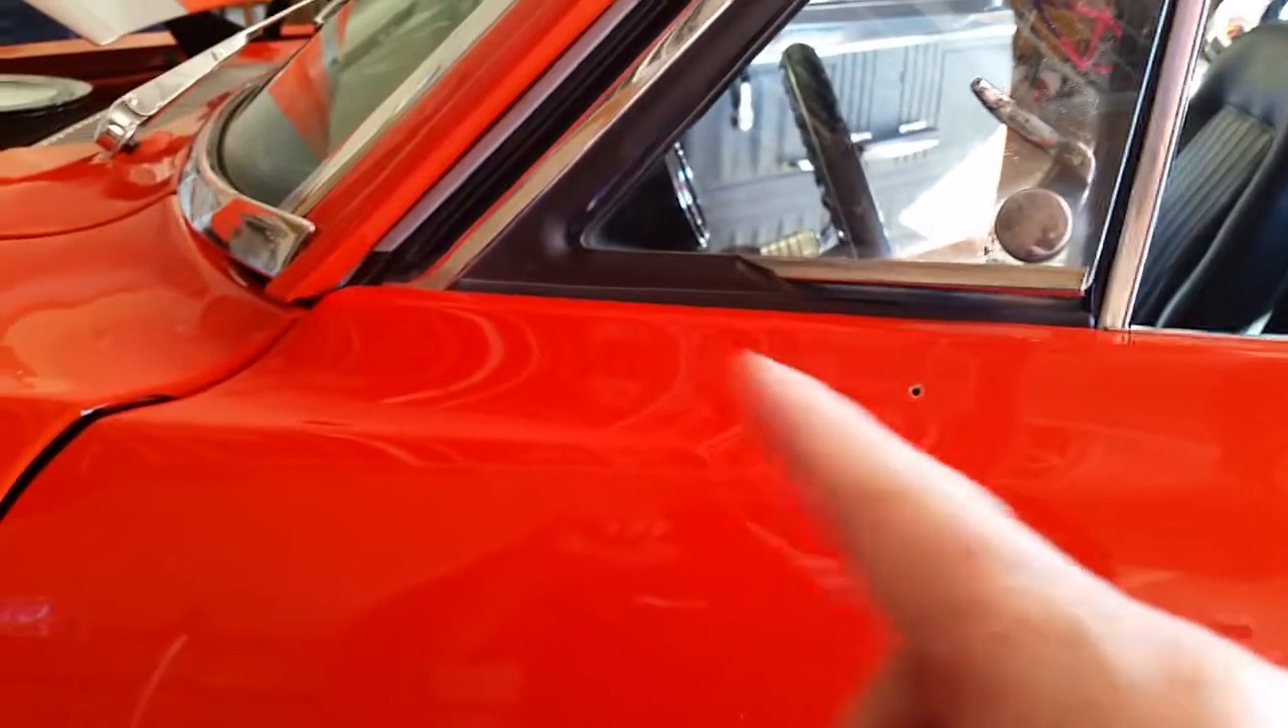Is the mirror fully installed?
No.